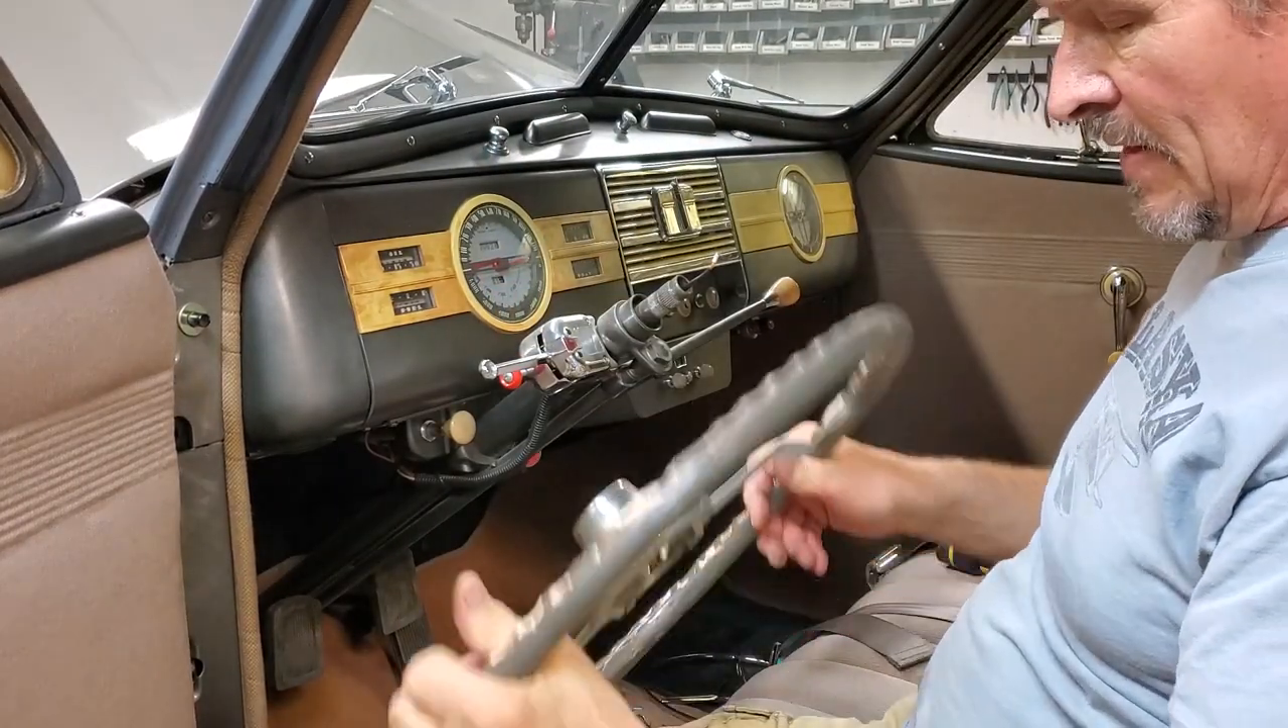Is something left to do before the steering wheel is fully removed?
No.